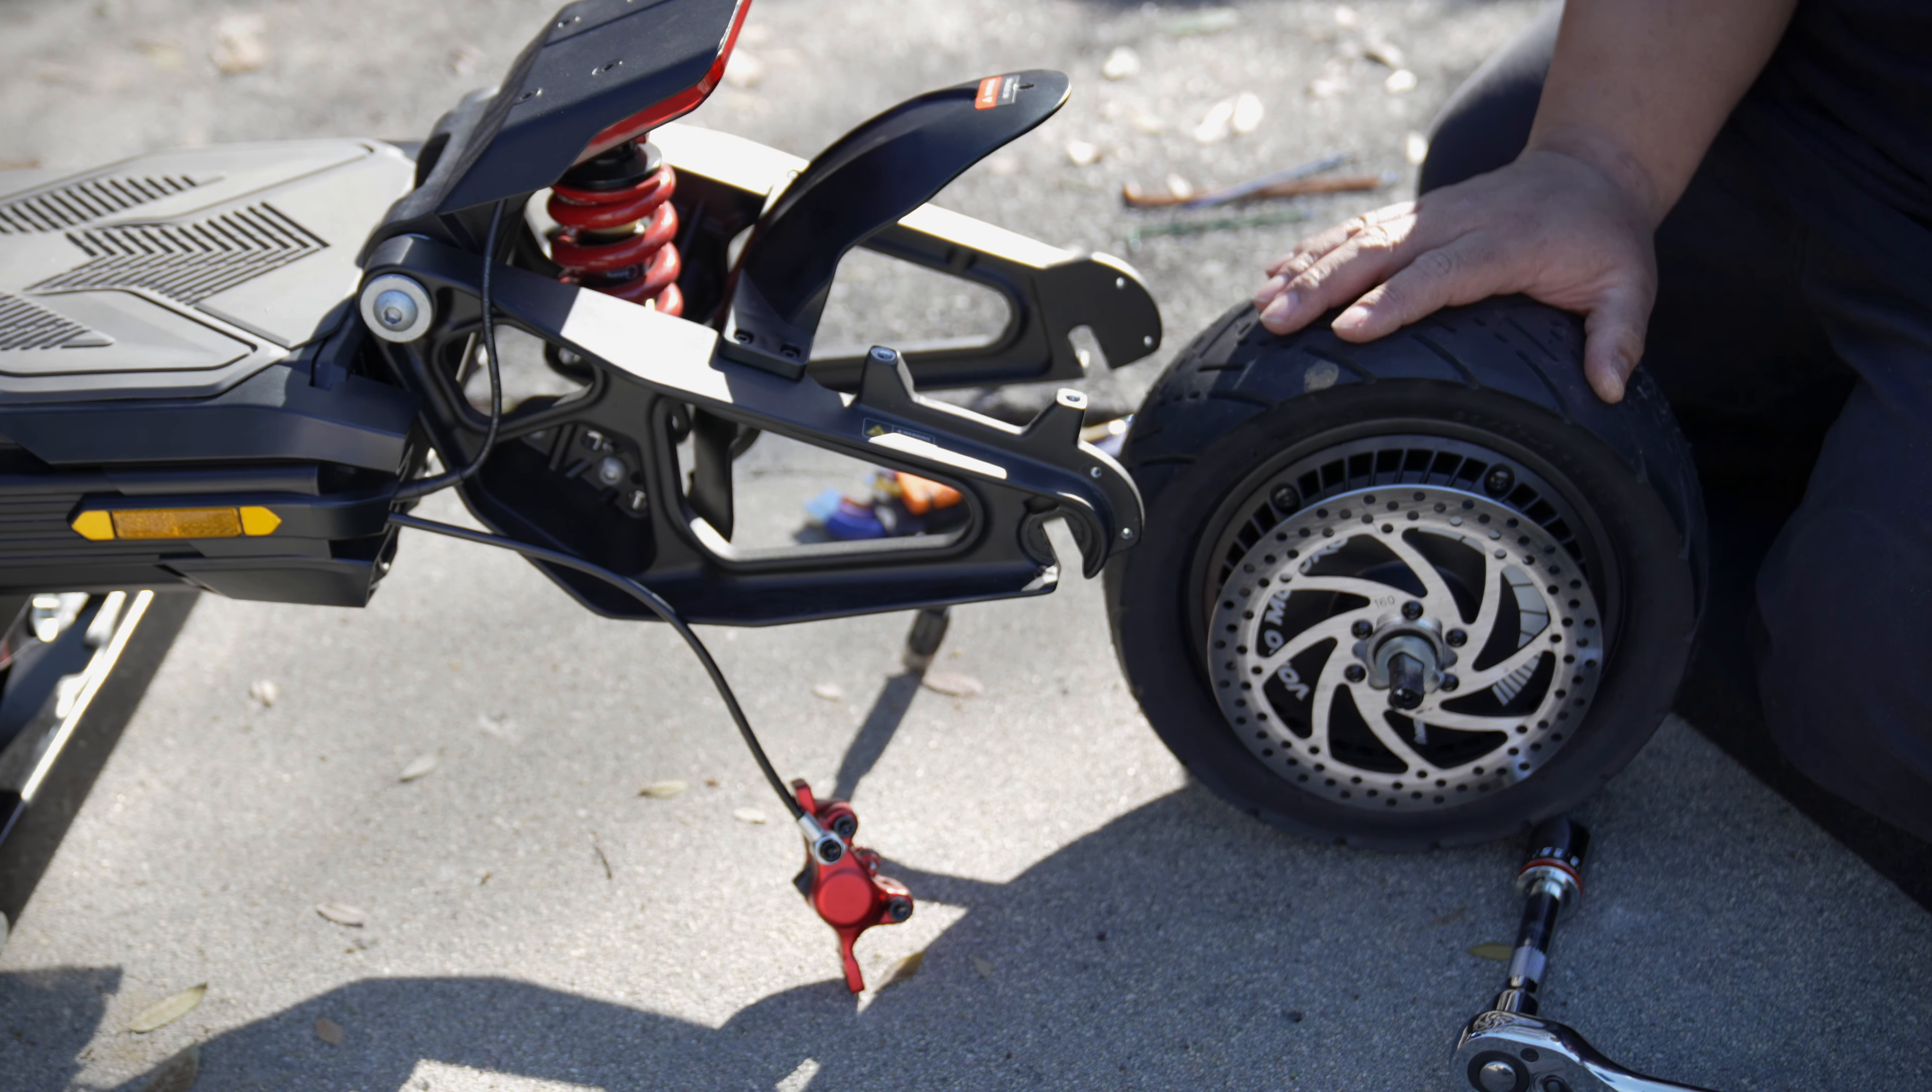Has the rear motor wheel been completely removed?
Yes.